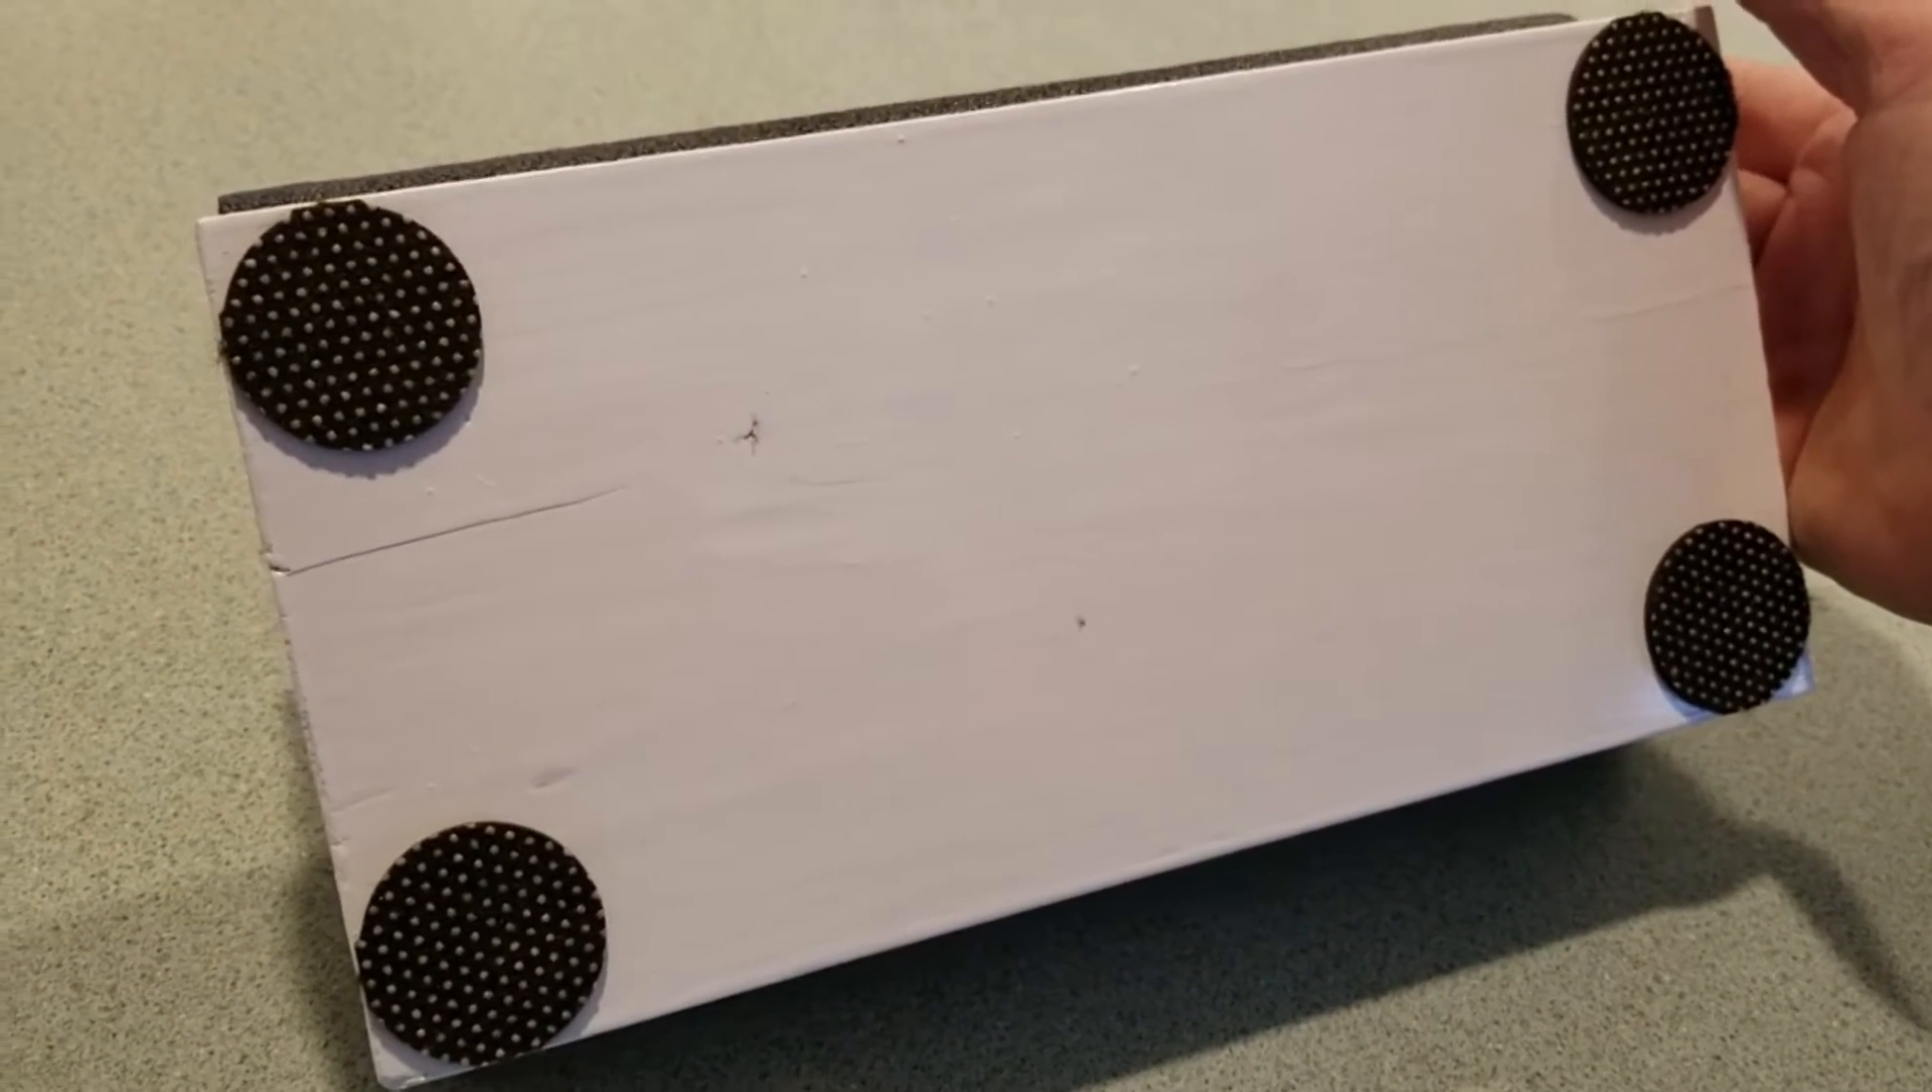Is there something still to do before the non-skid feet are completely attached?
No.